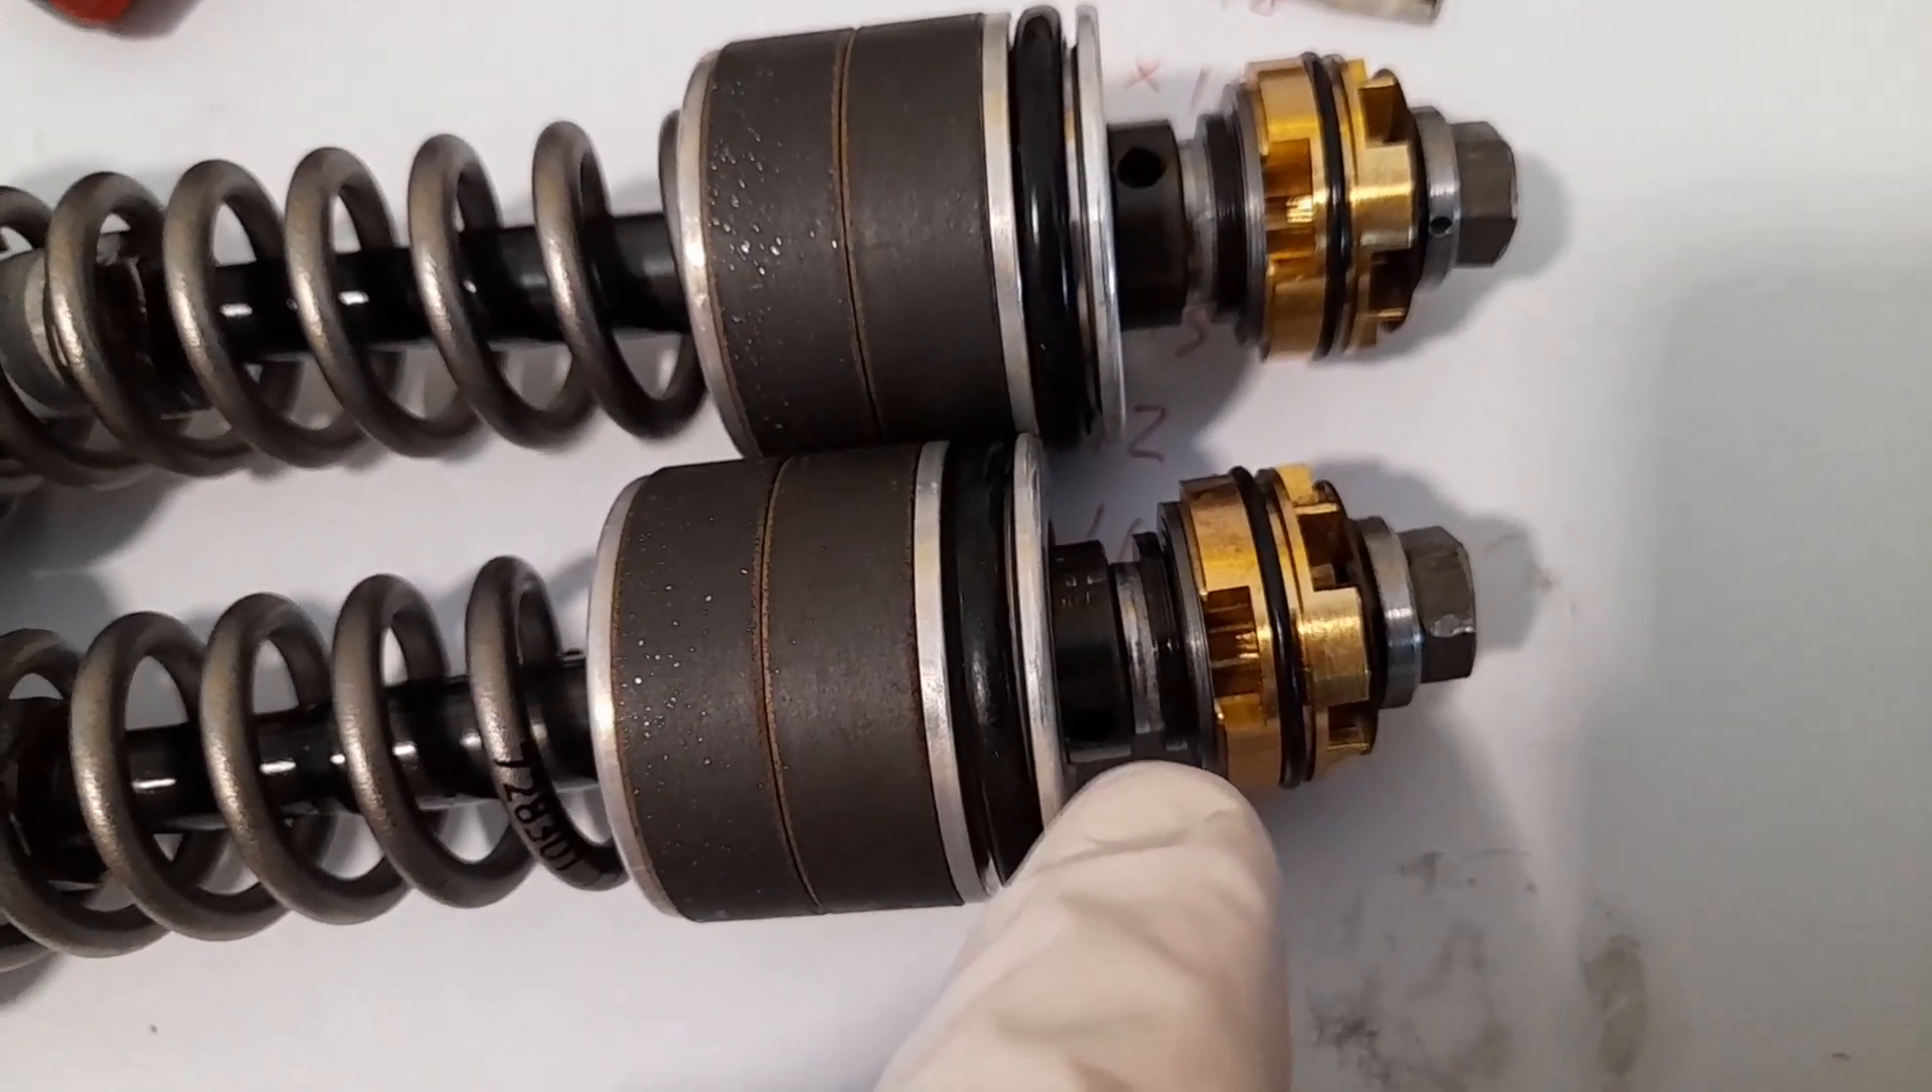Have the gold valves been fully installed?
Yes.